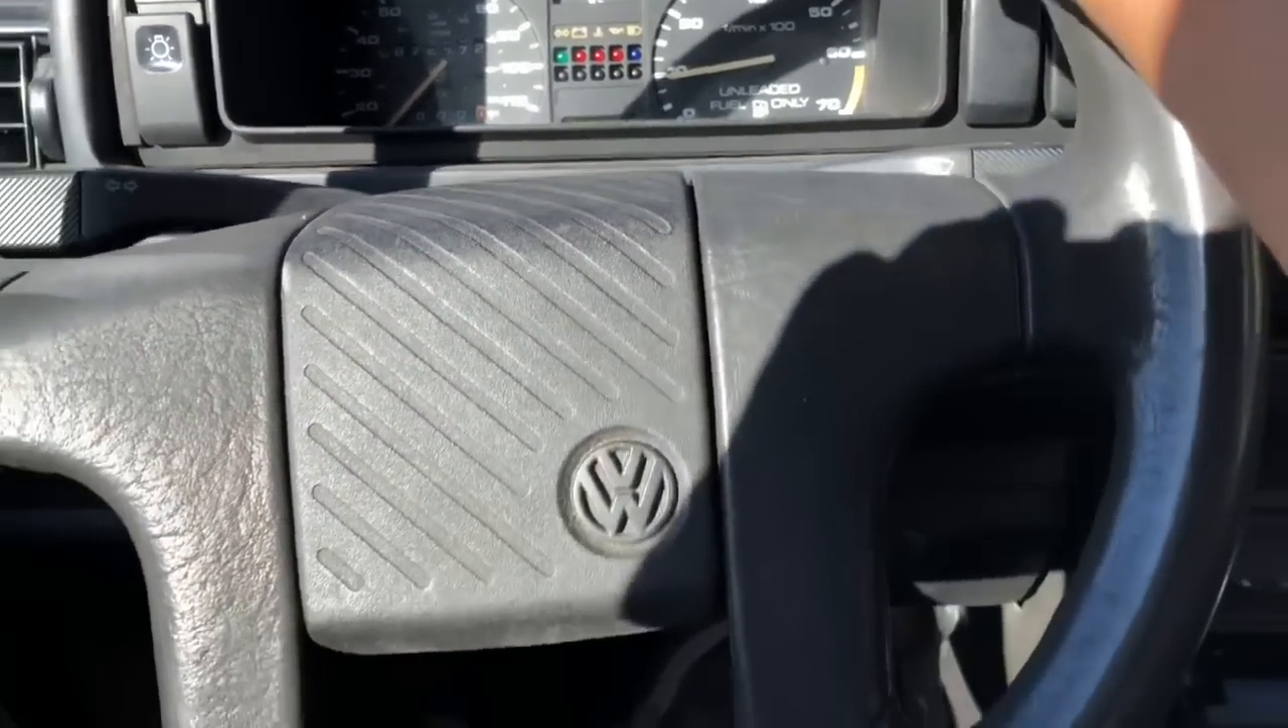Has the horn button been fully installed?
Yes.